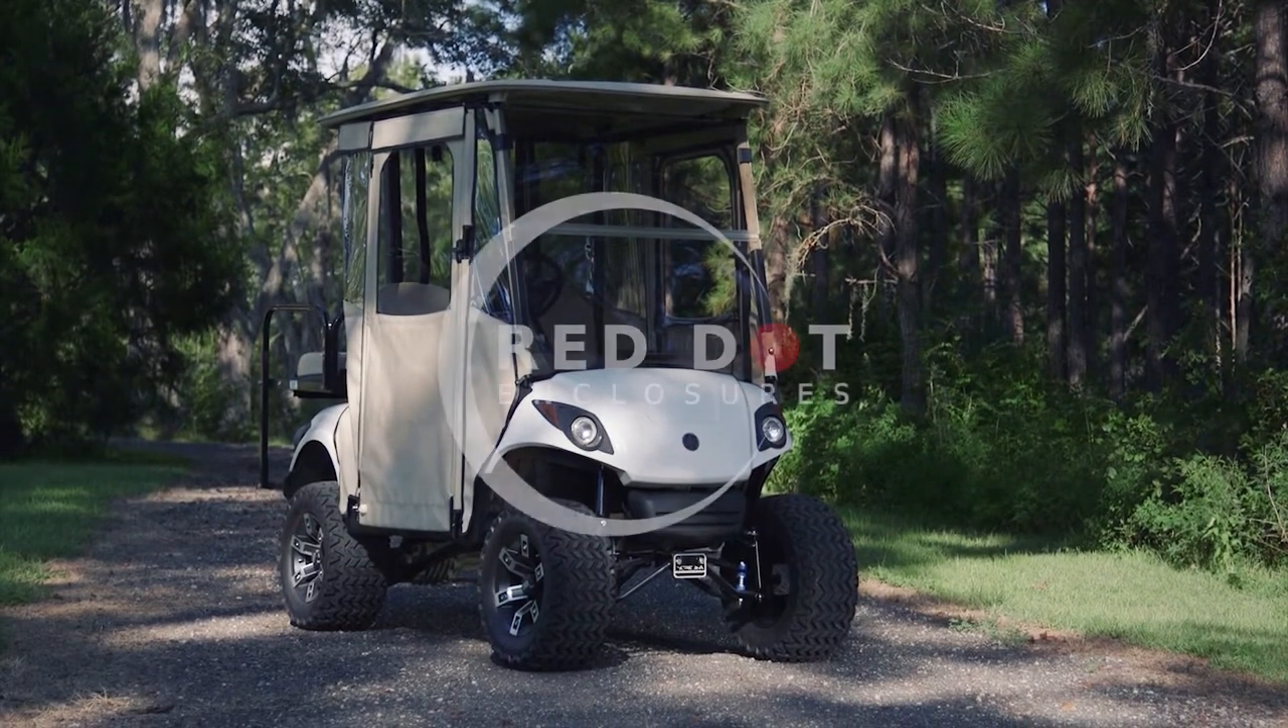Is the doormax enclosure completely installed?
Yes.